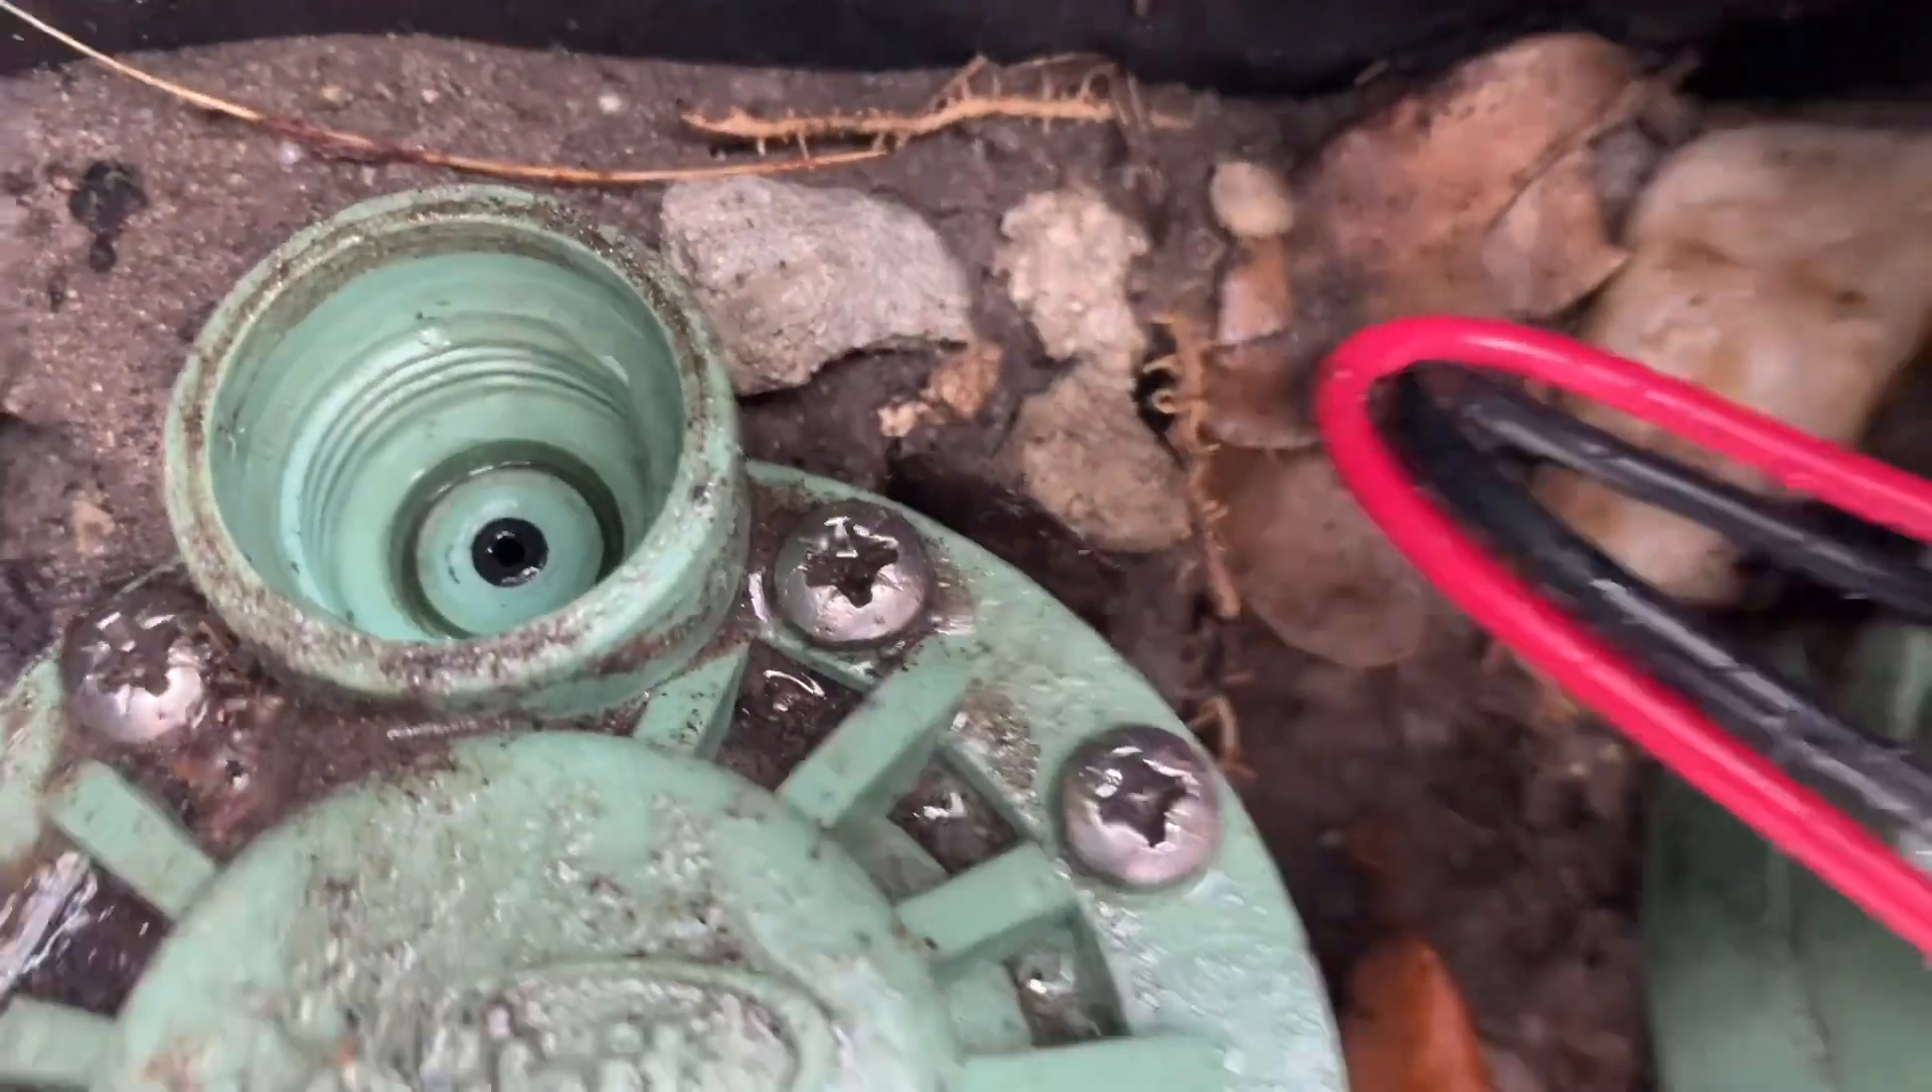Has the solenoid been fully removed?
Yes.